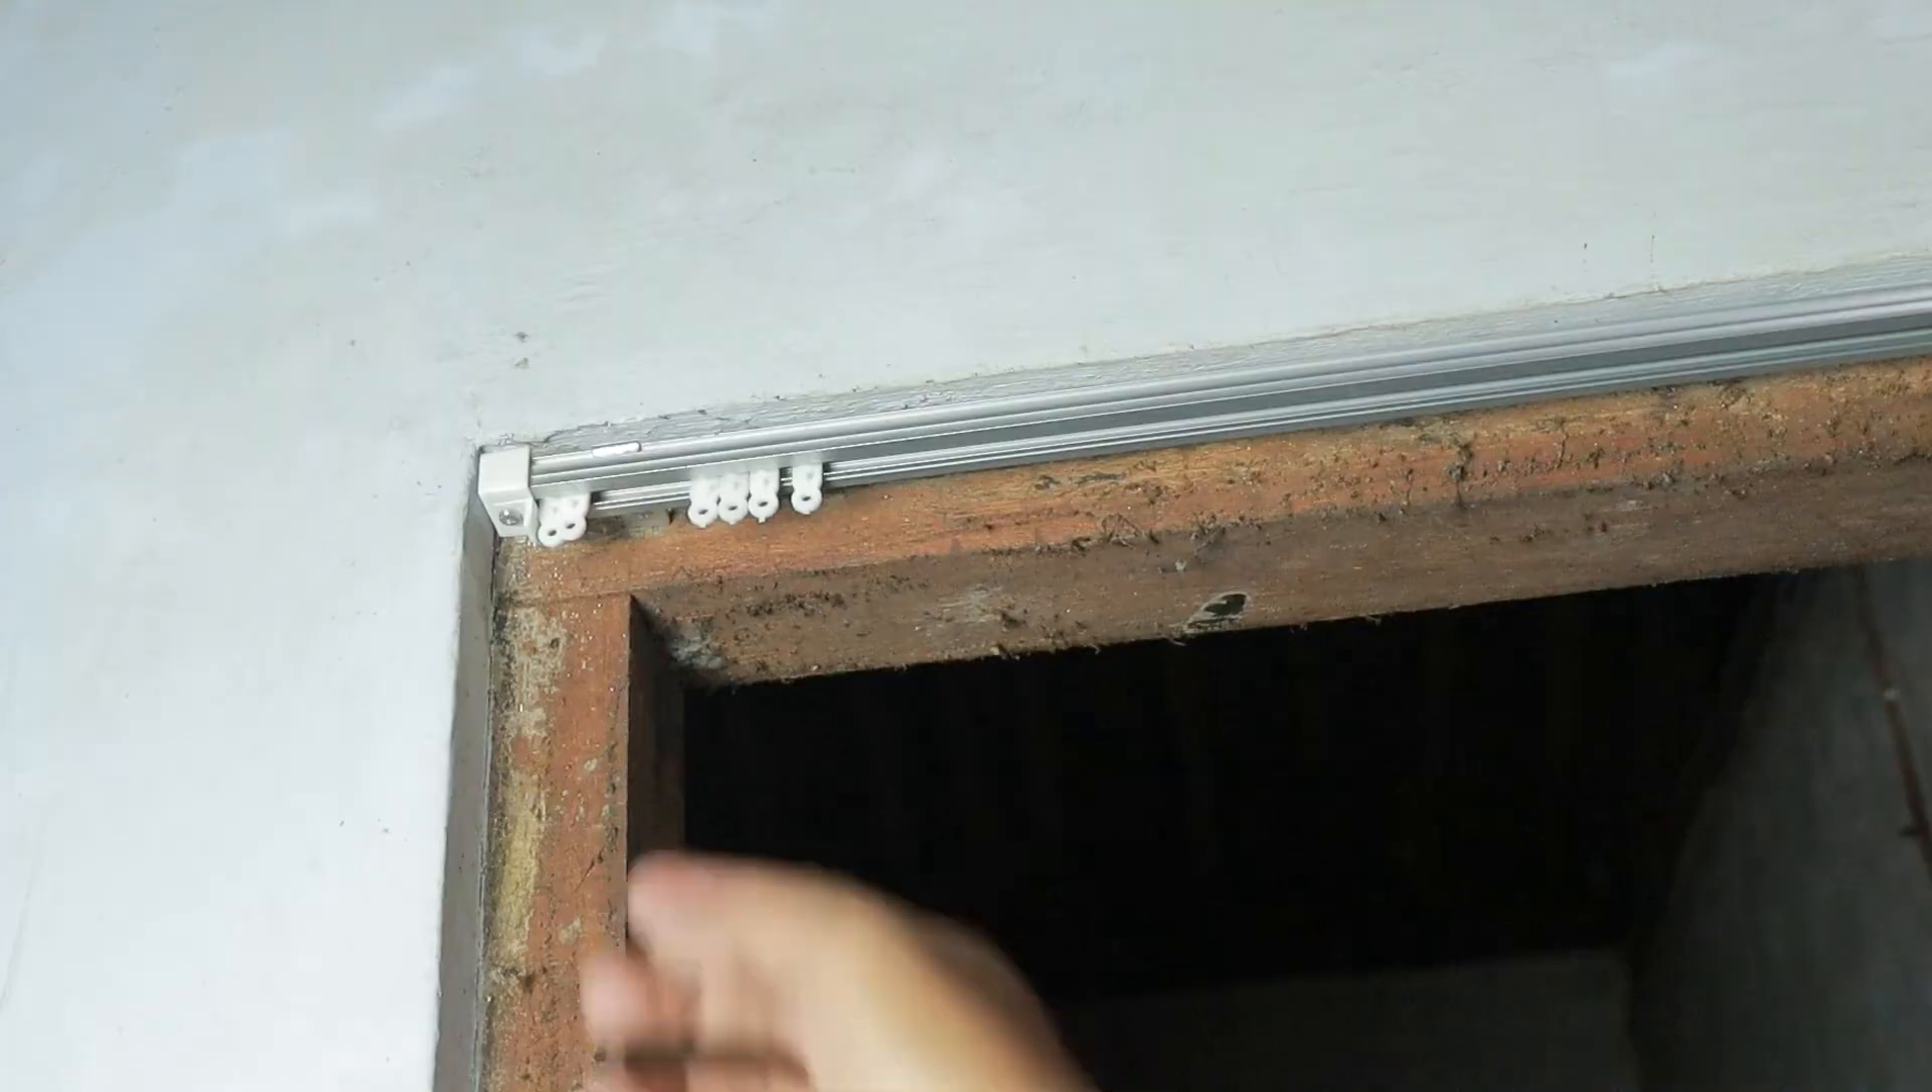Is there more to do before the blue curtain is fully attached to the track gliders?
Yes.